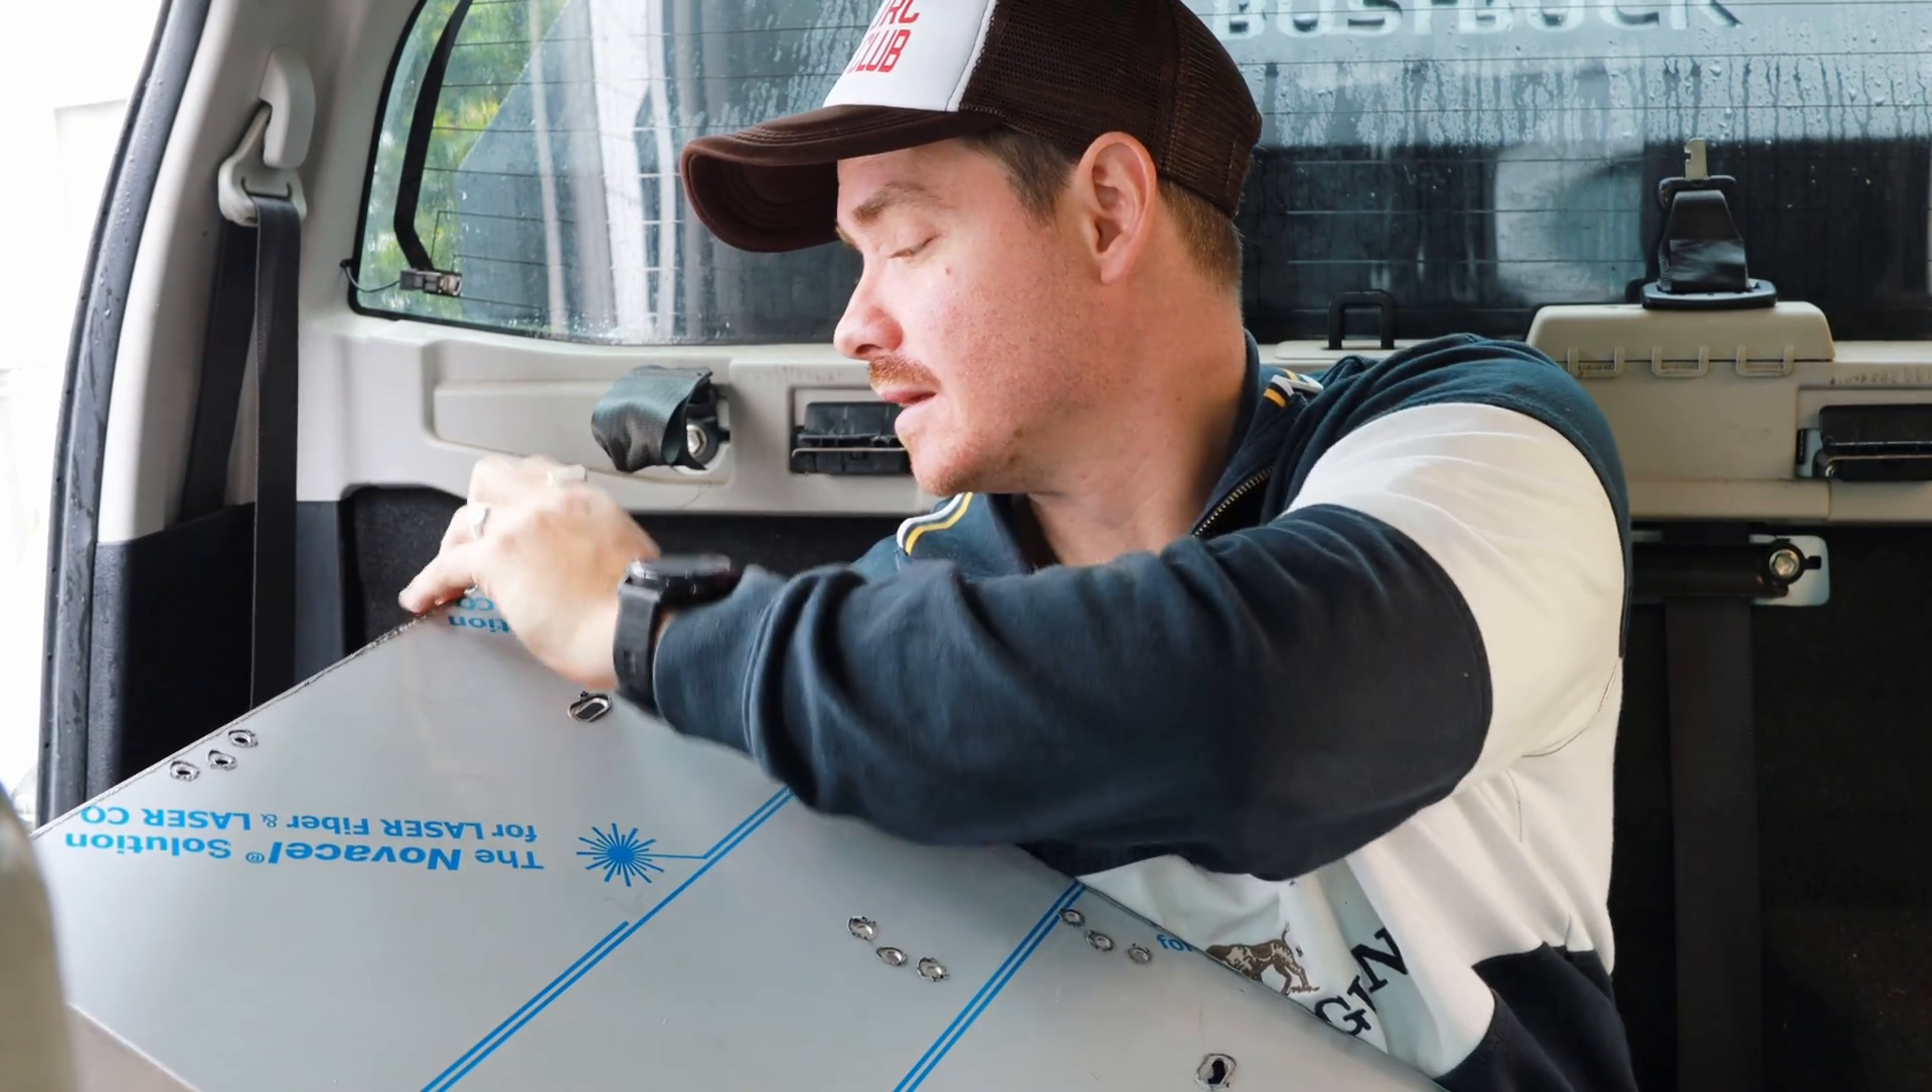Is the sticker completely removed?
No.